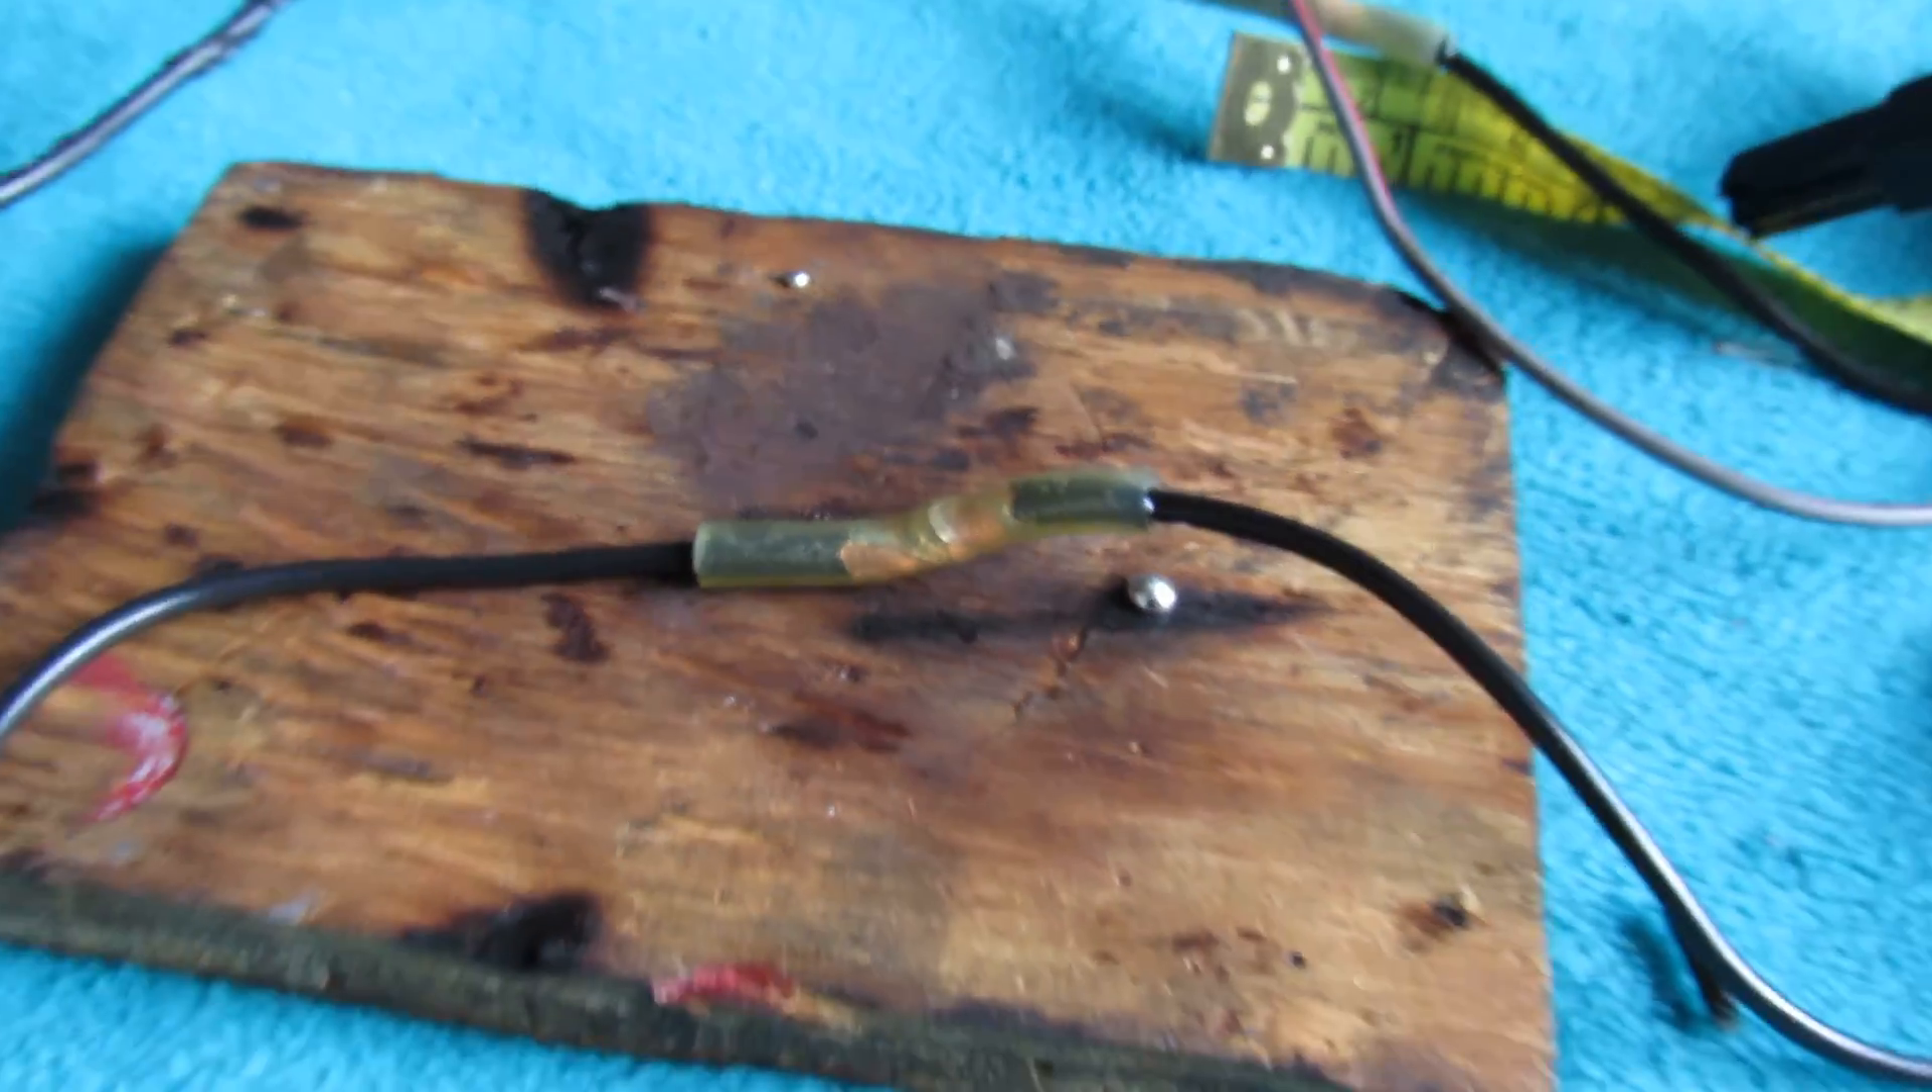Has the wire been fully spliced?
Yes.